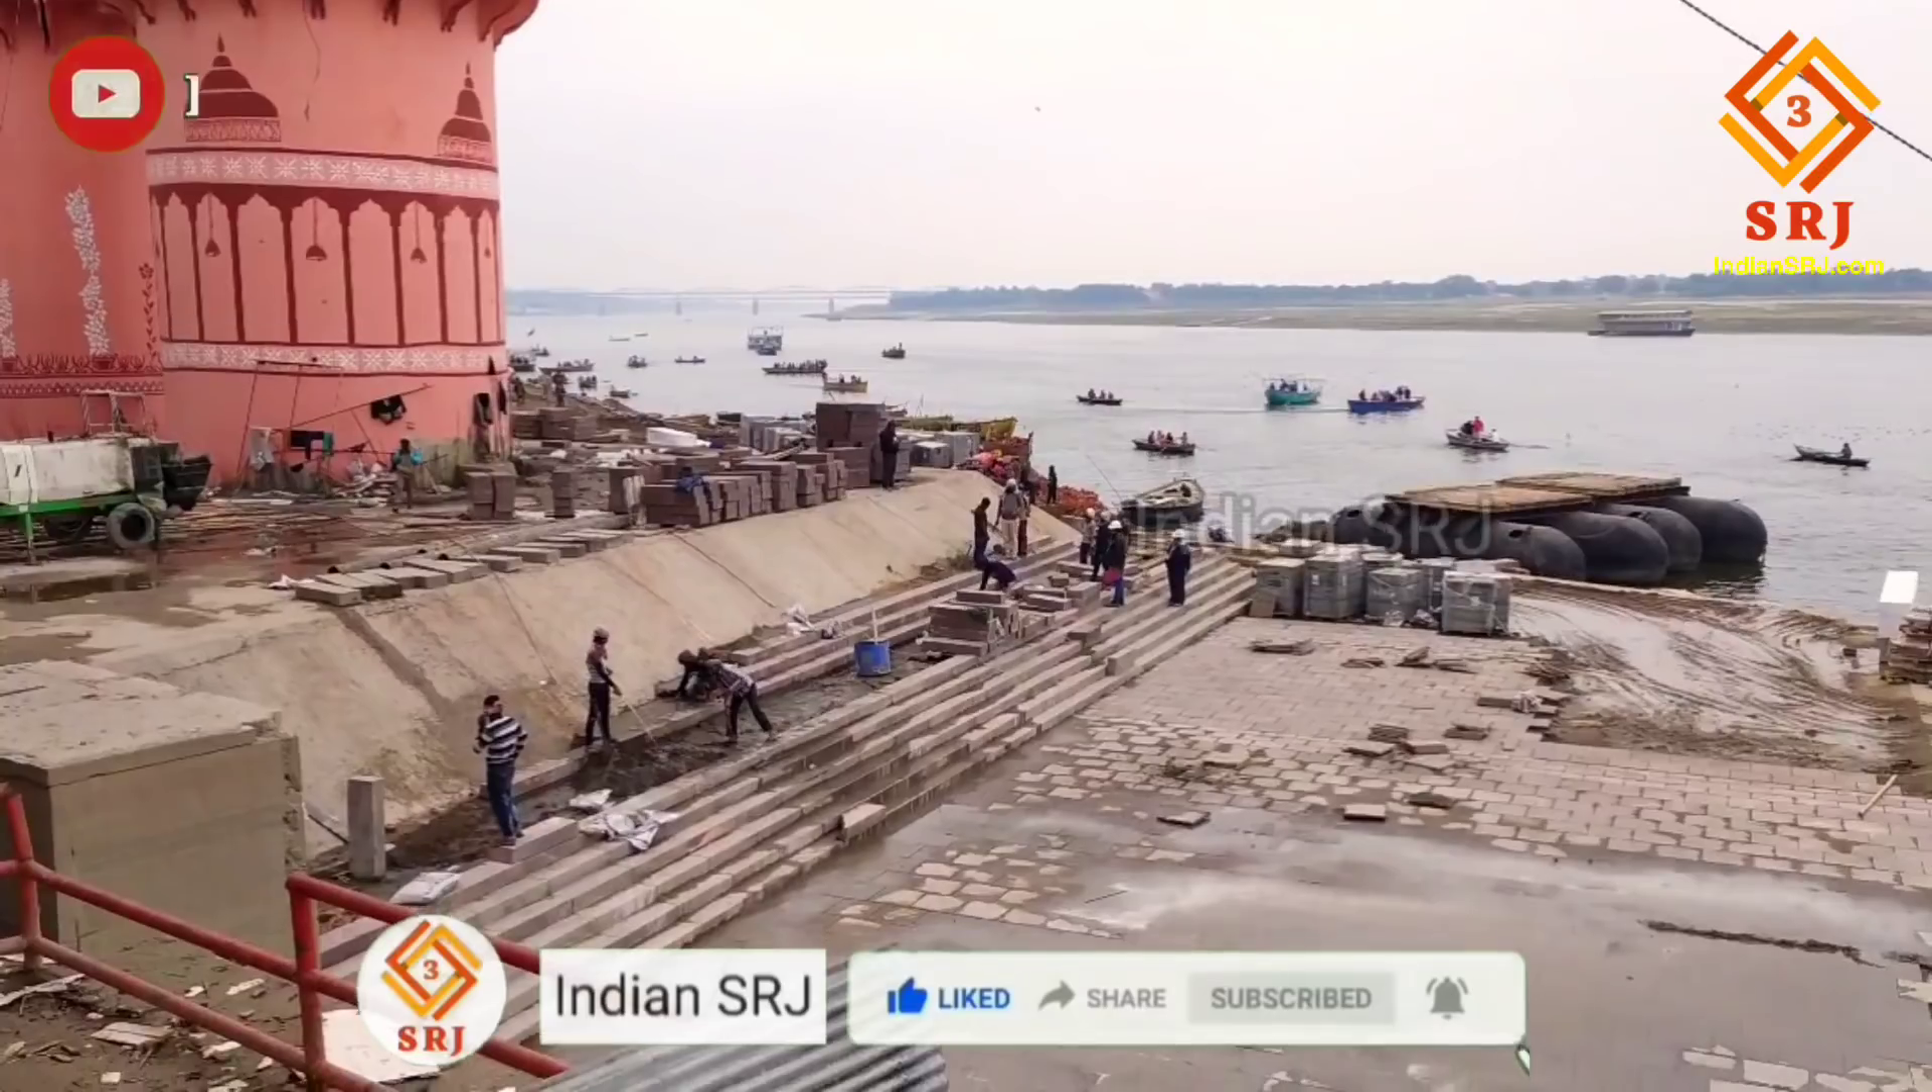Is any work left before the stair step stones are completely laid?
Yes.